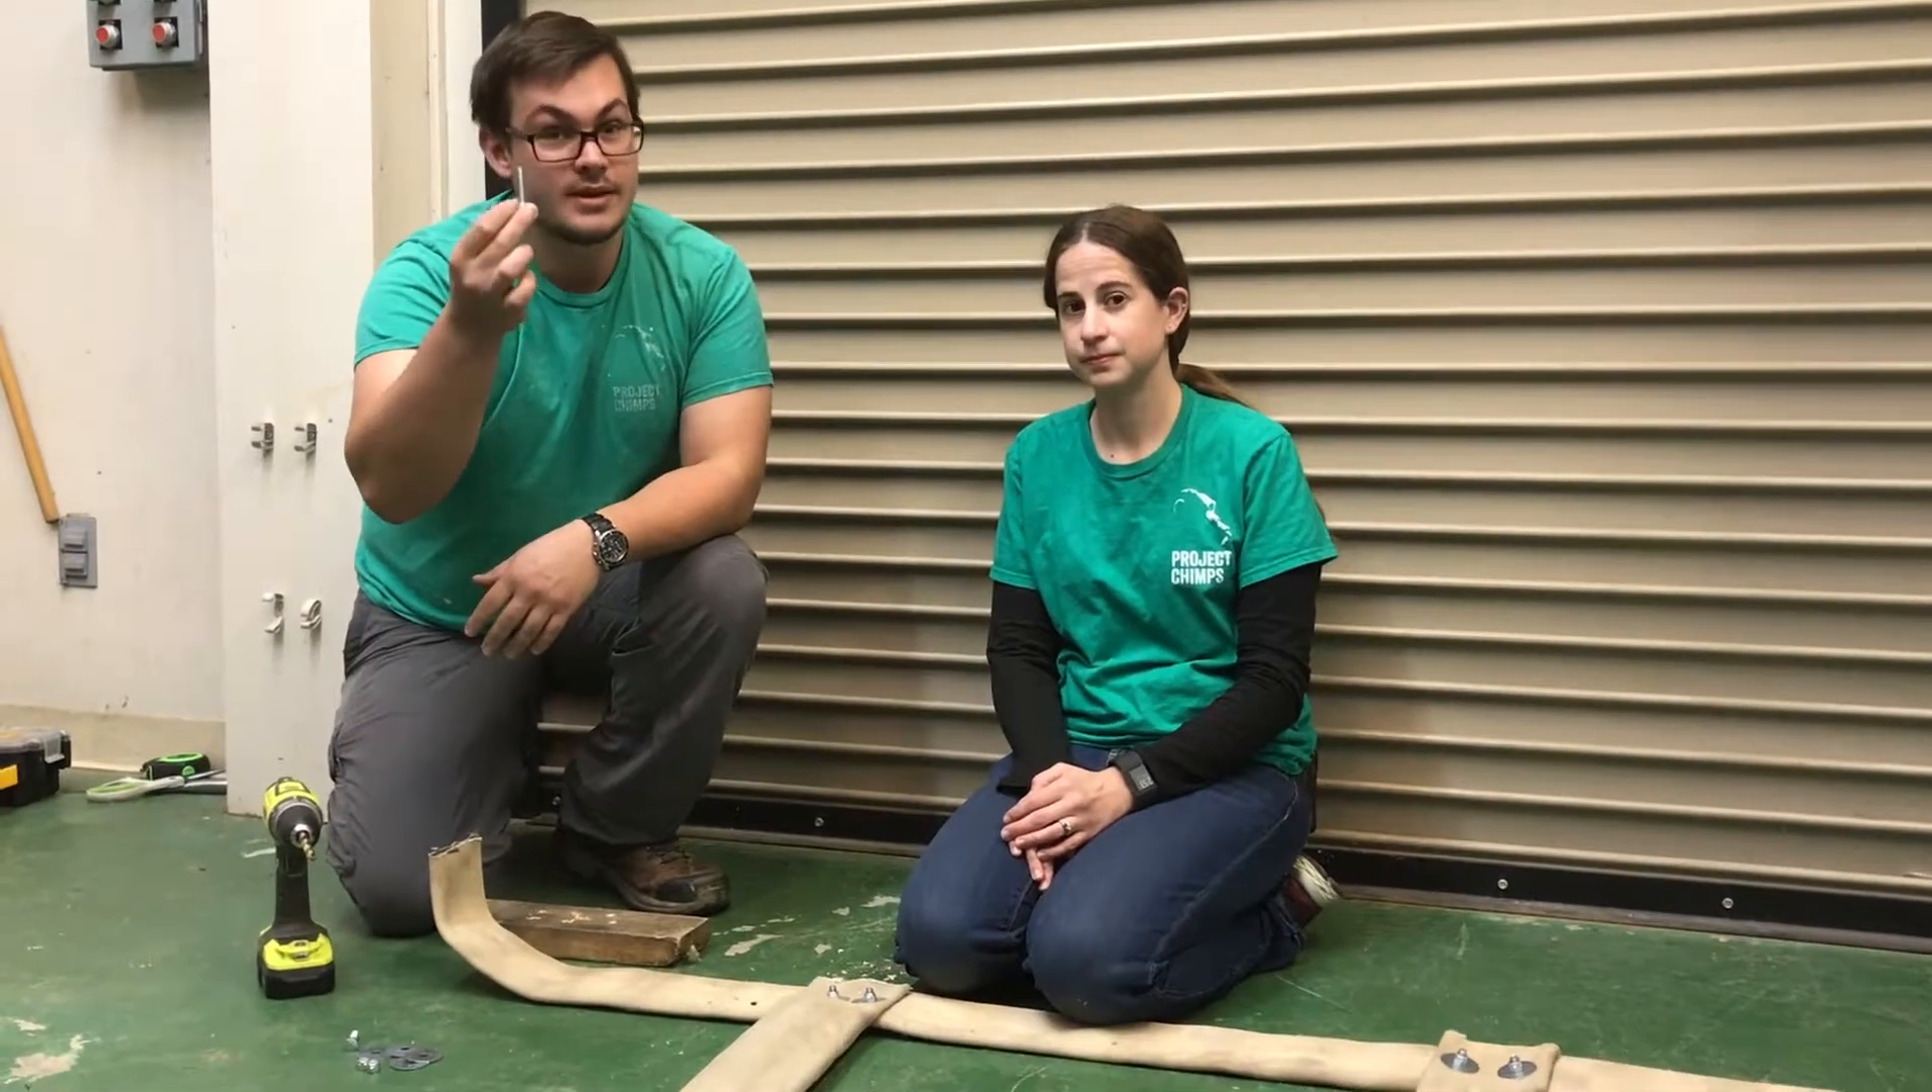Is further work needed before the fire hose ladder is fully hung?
Yes.